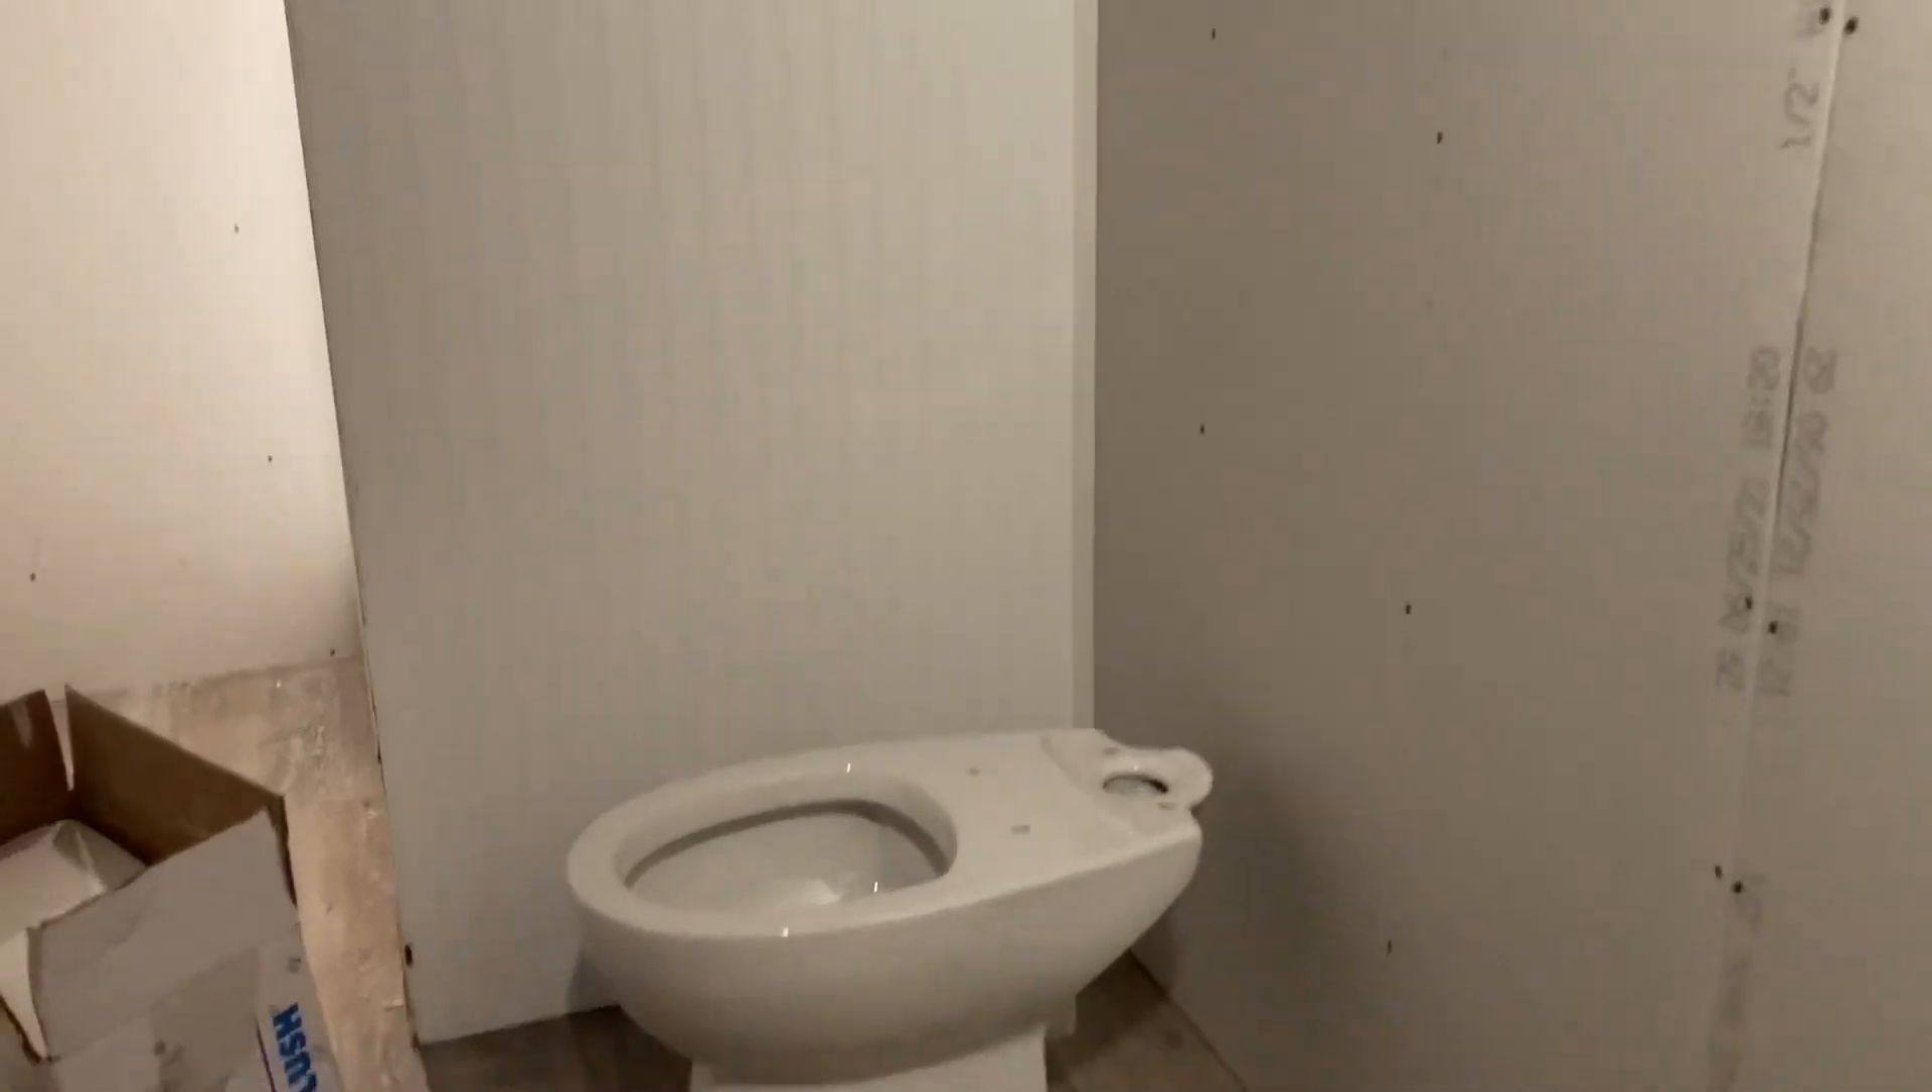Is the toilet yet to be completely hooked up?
Yes.